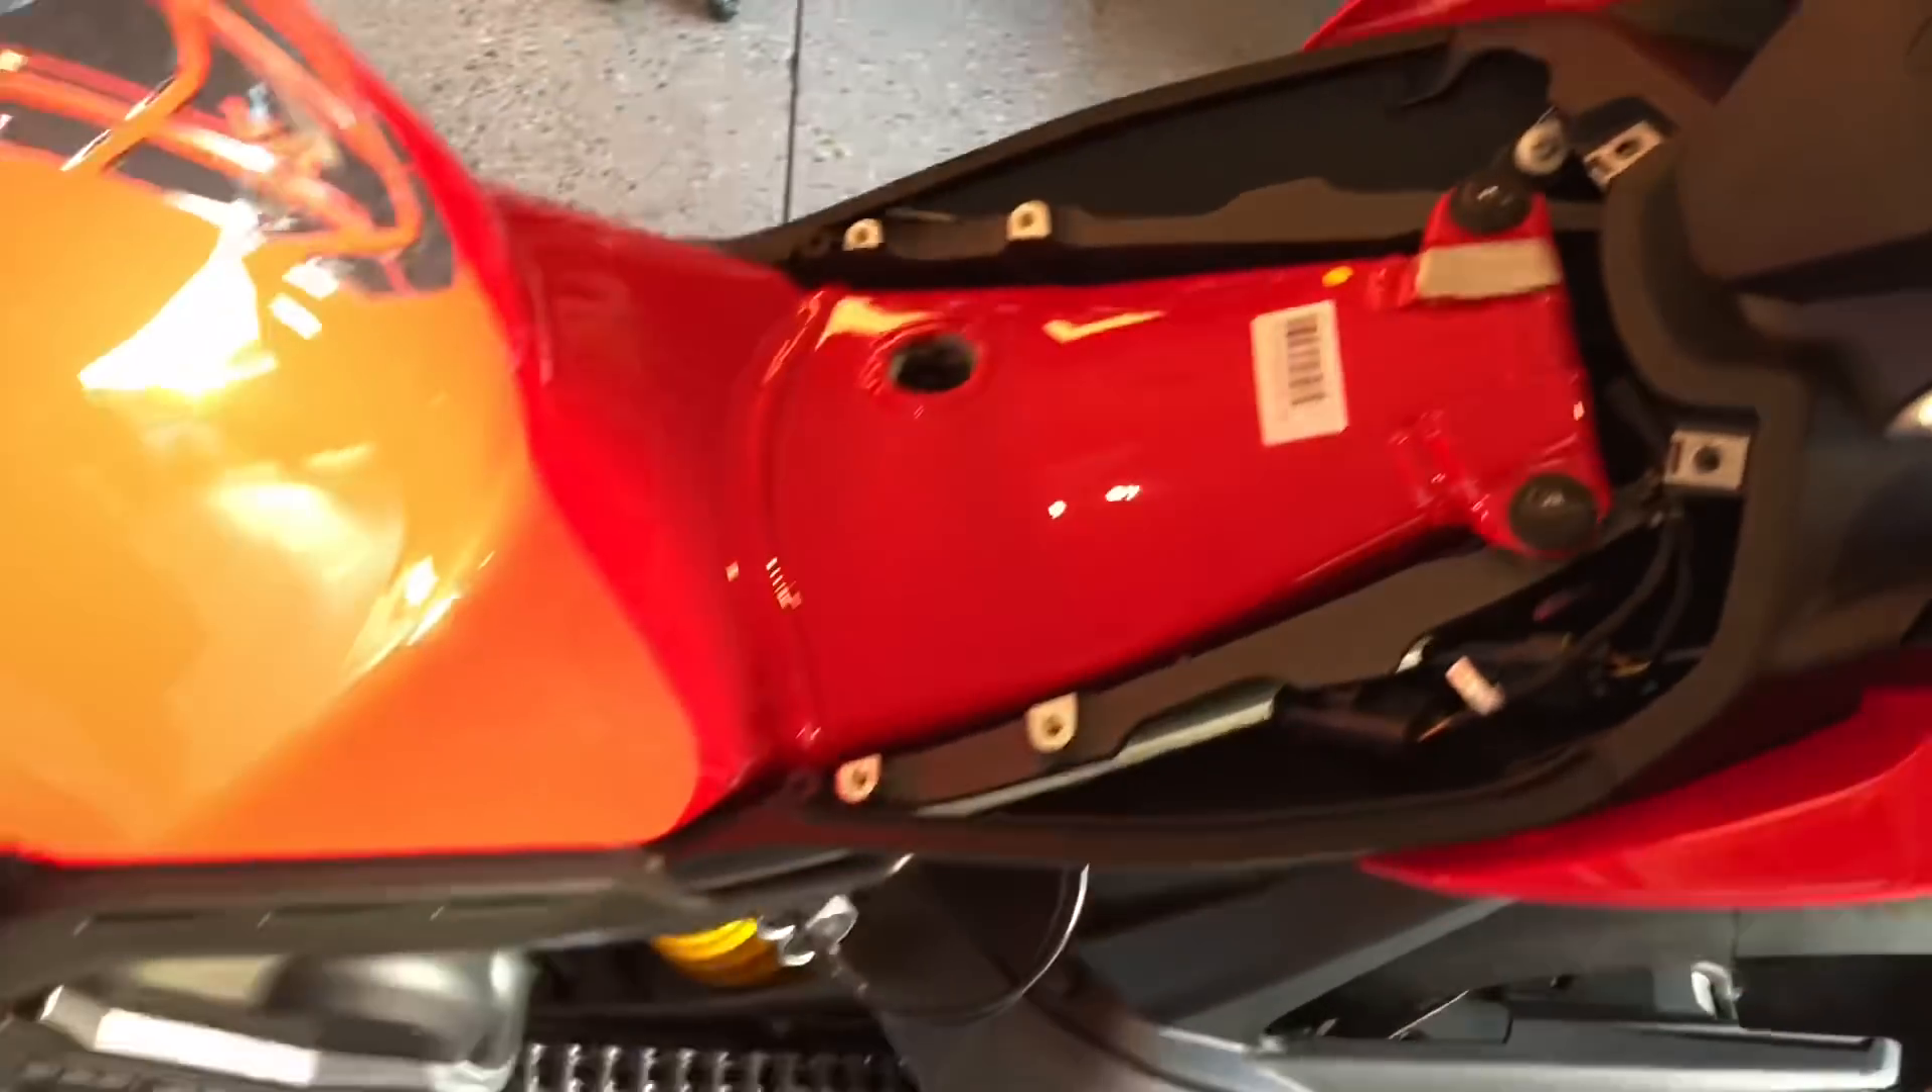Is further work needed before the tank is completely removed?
Yes.